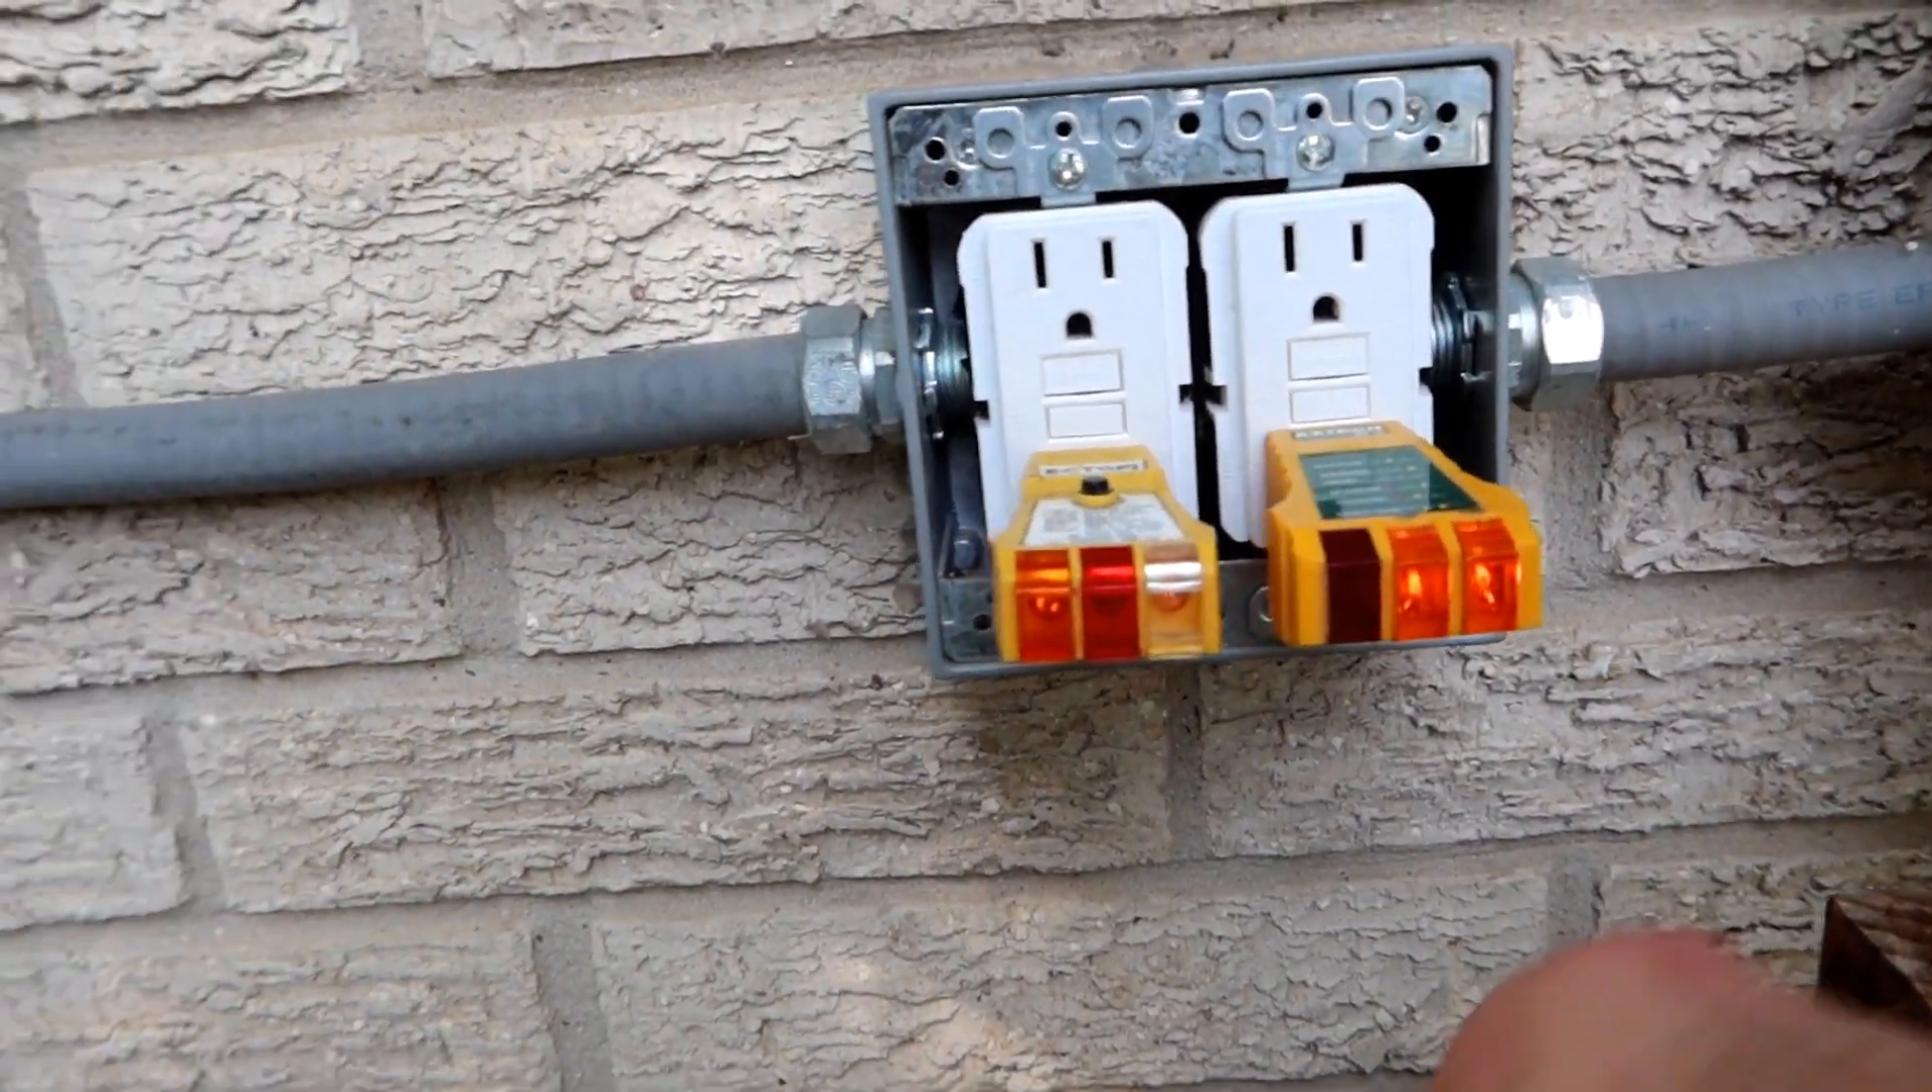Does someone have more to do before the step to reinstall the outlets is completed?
No.